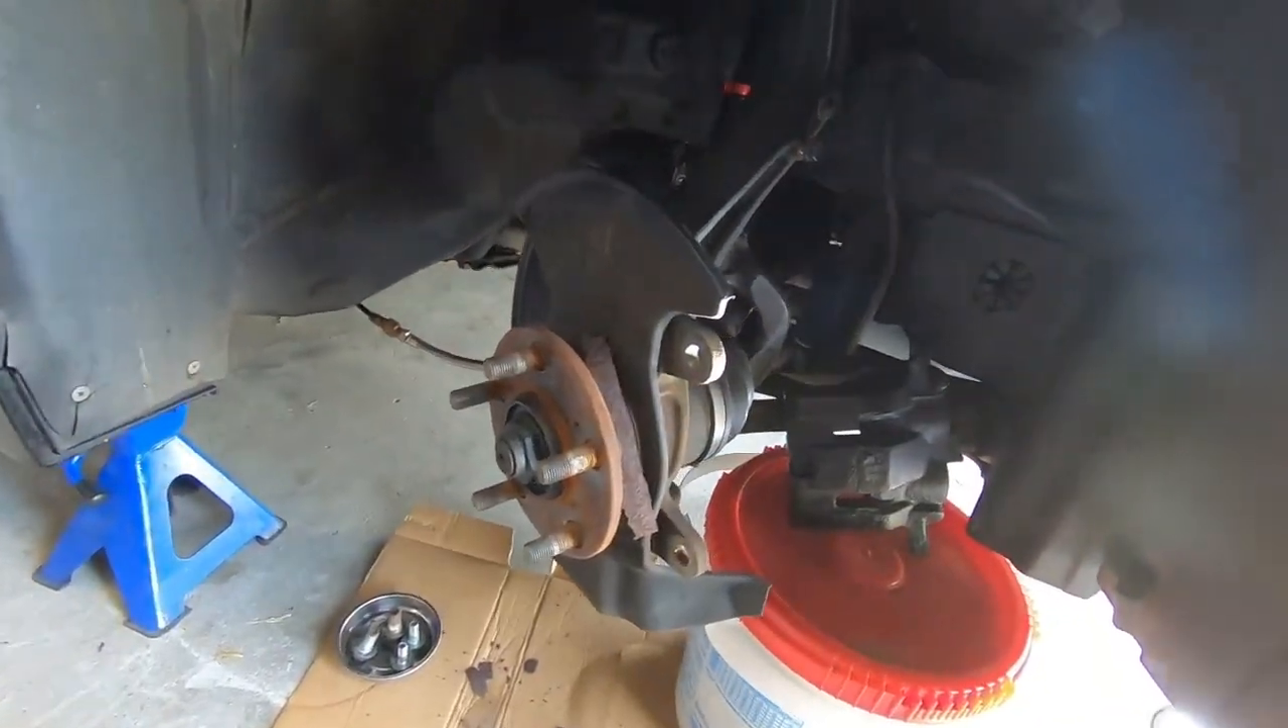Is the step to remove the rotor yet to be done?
No.